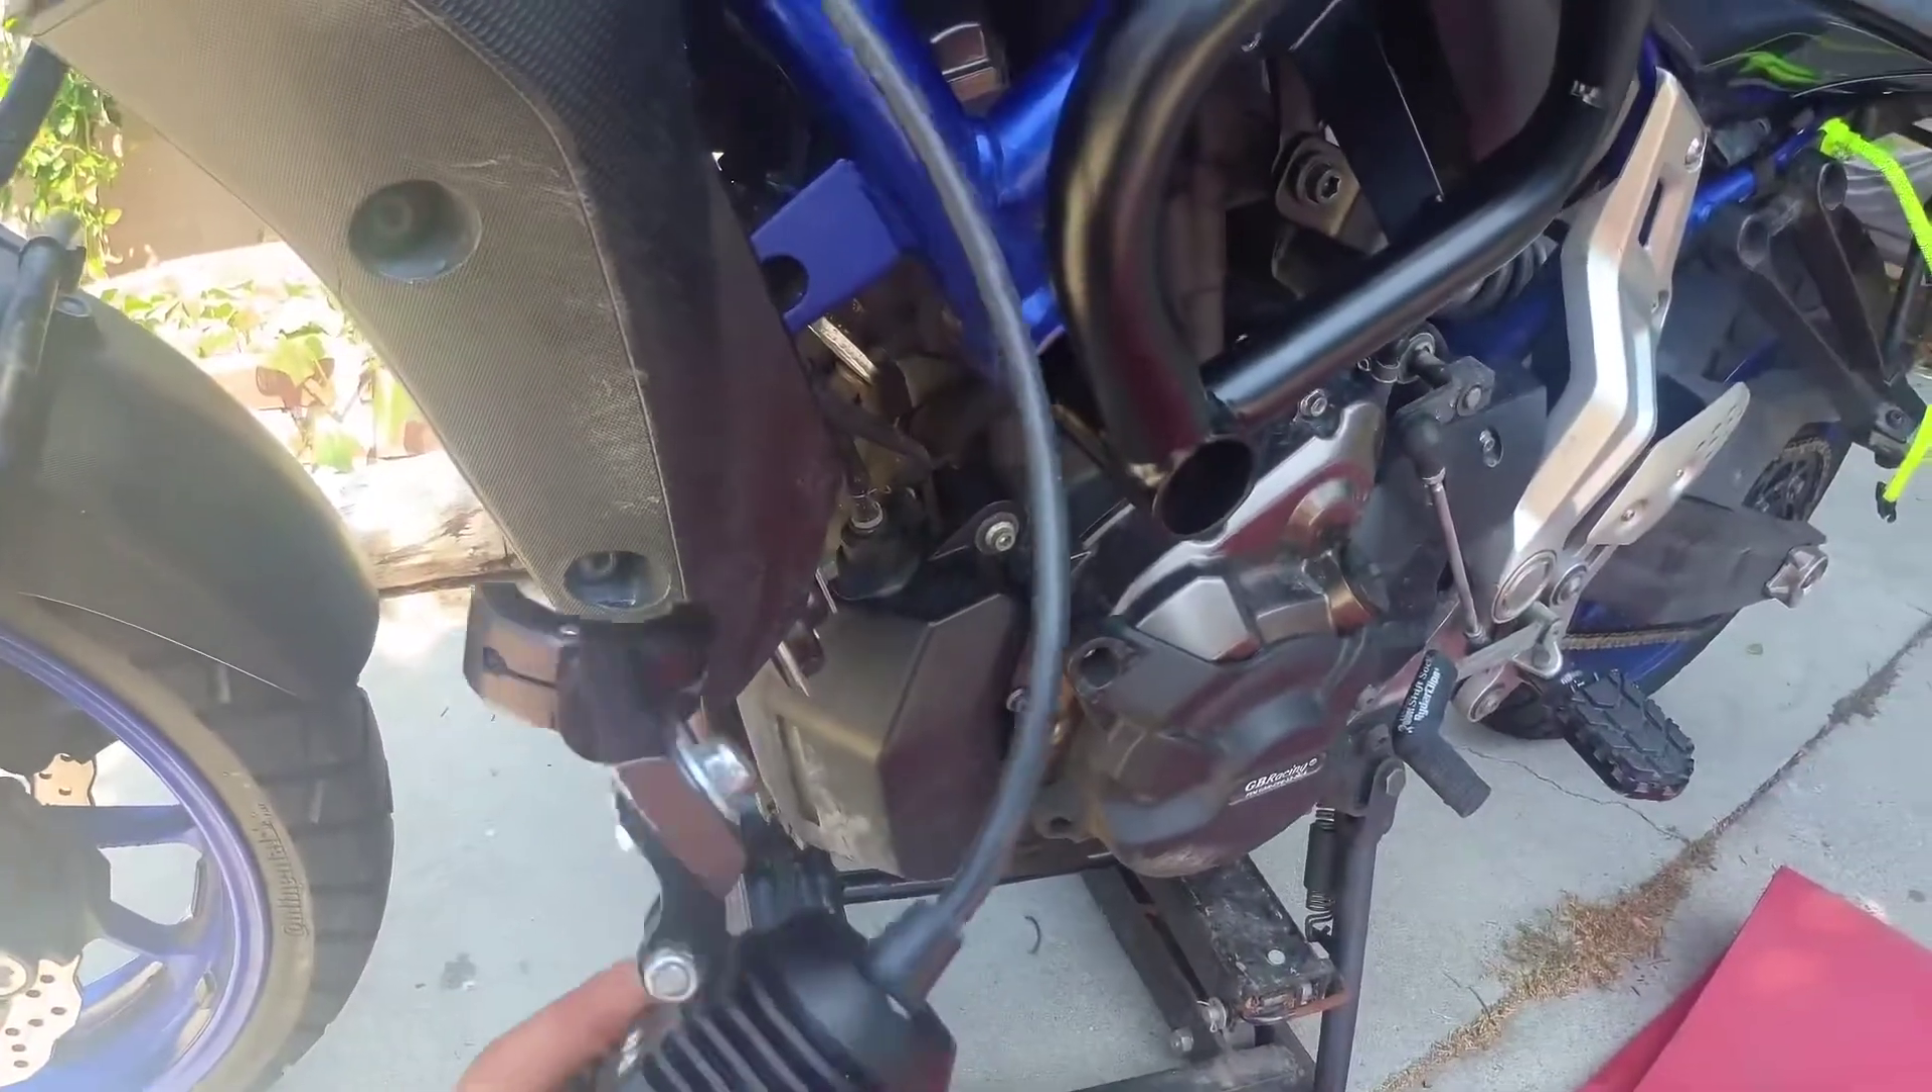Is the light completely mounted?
No.